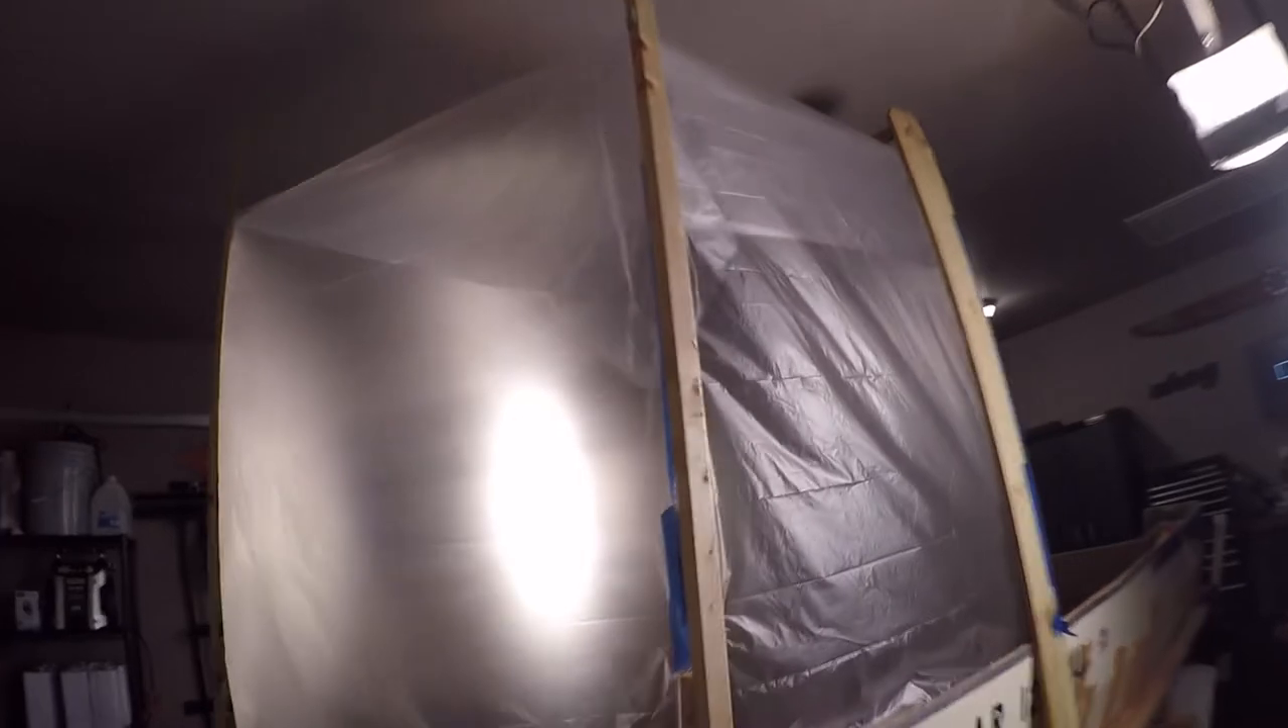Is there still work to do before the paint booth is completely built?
No.